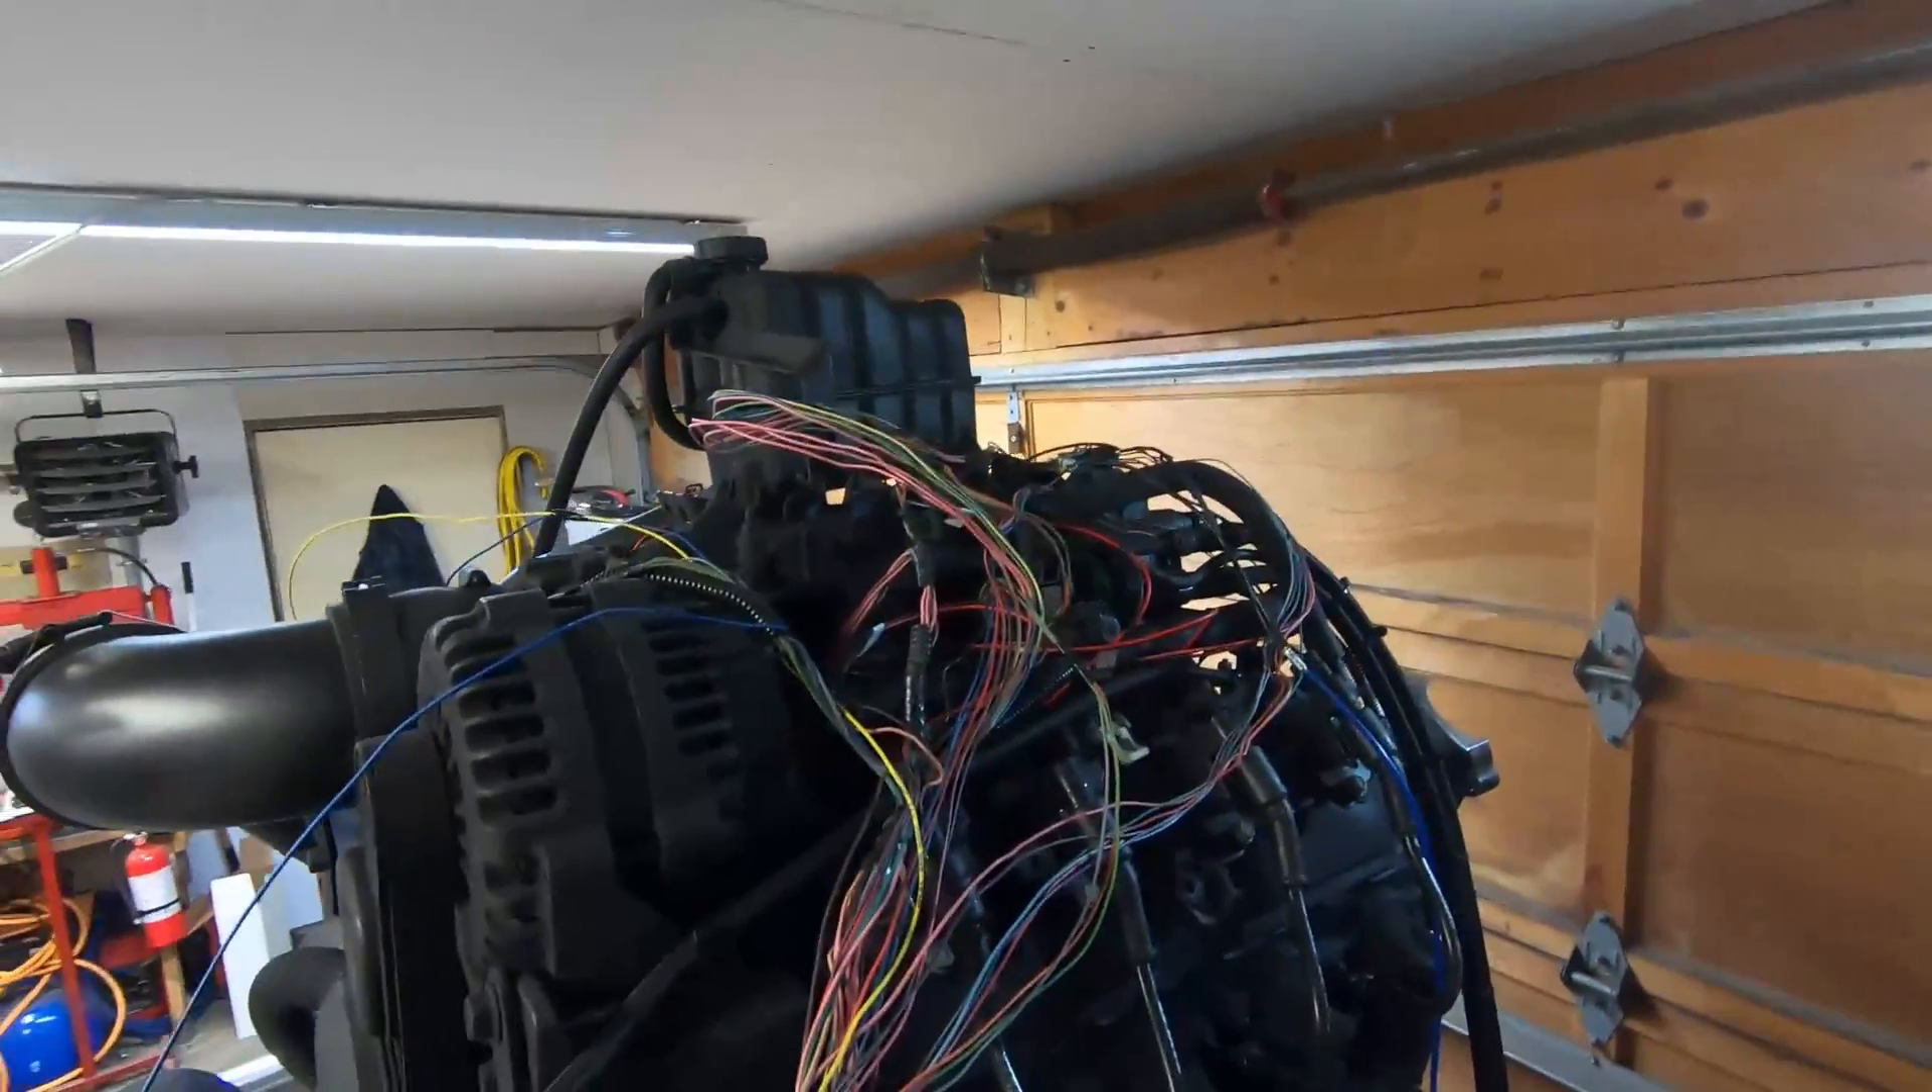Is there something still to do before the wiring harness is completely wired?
Yes.